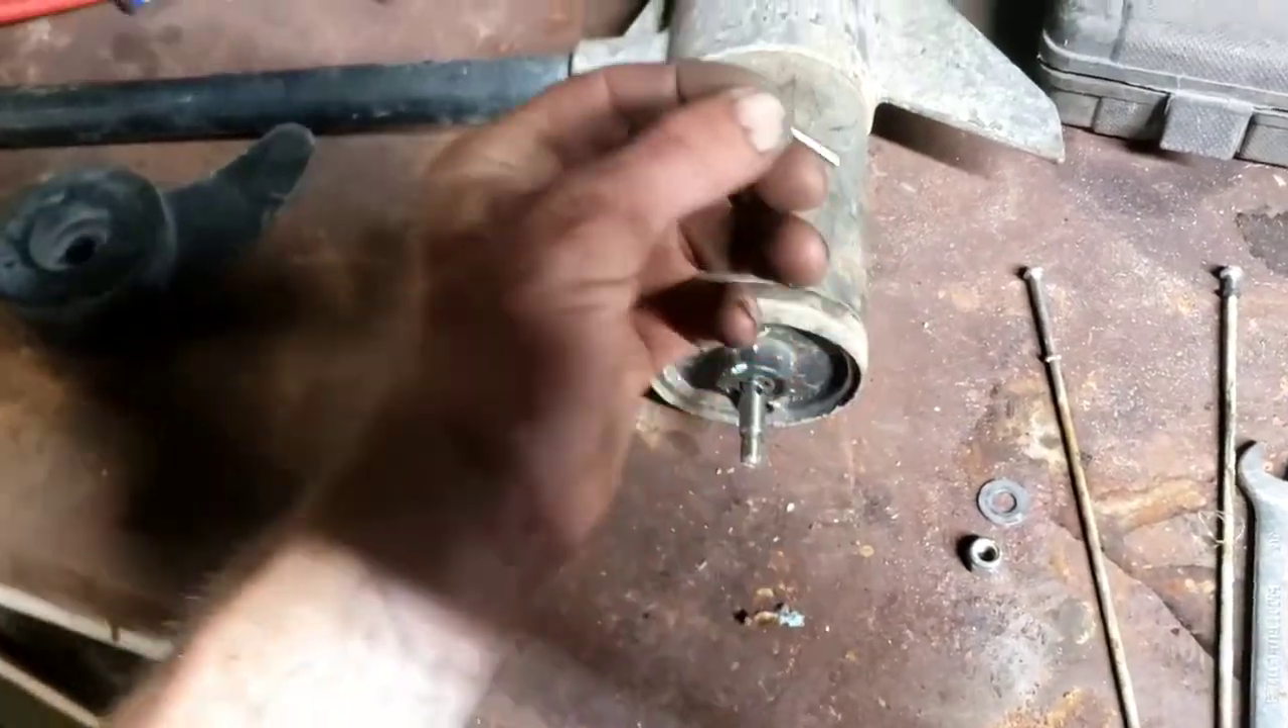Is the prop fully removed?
Yes.